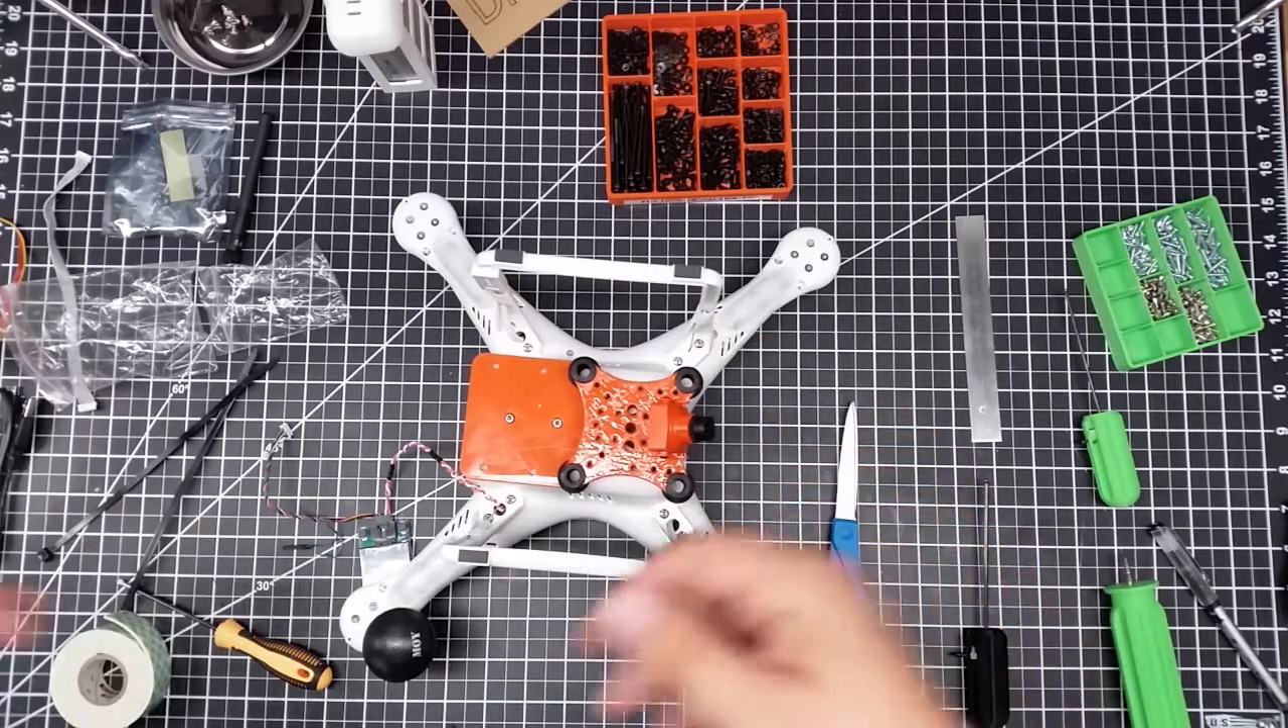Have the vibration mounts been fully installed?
Yes.